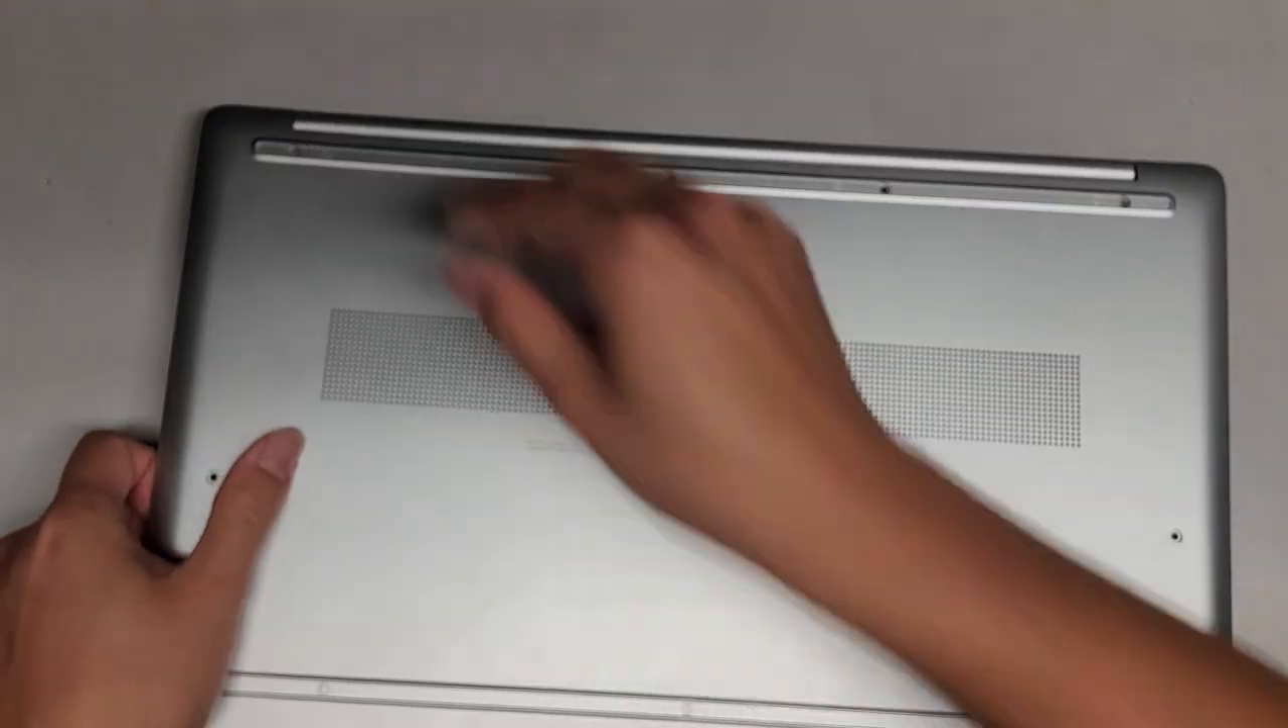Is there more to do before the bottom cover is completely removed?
Yes.